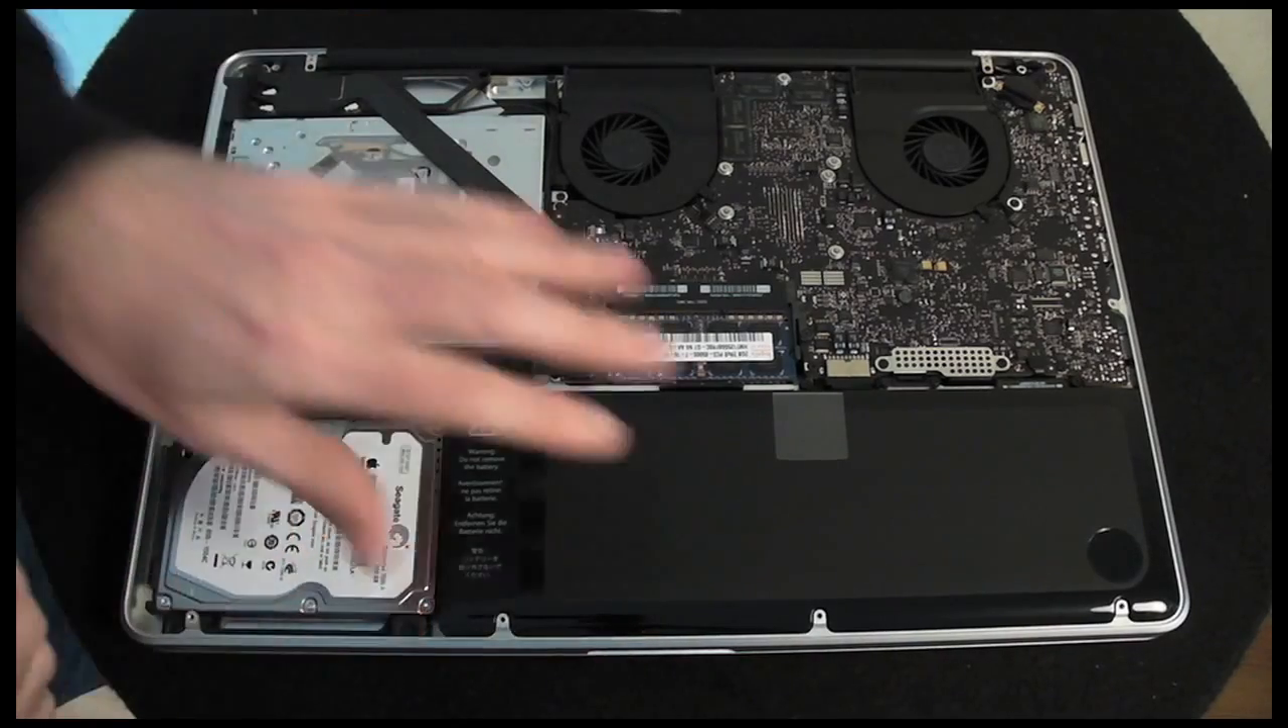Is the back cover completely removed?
Yes.